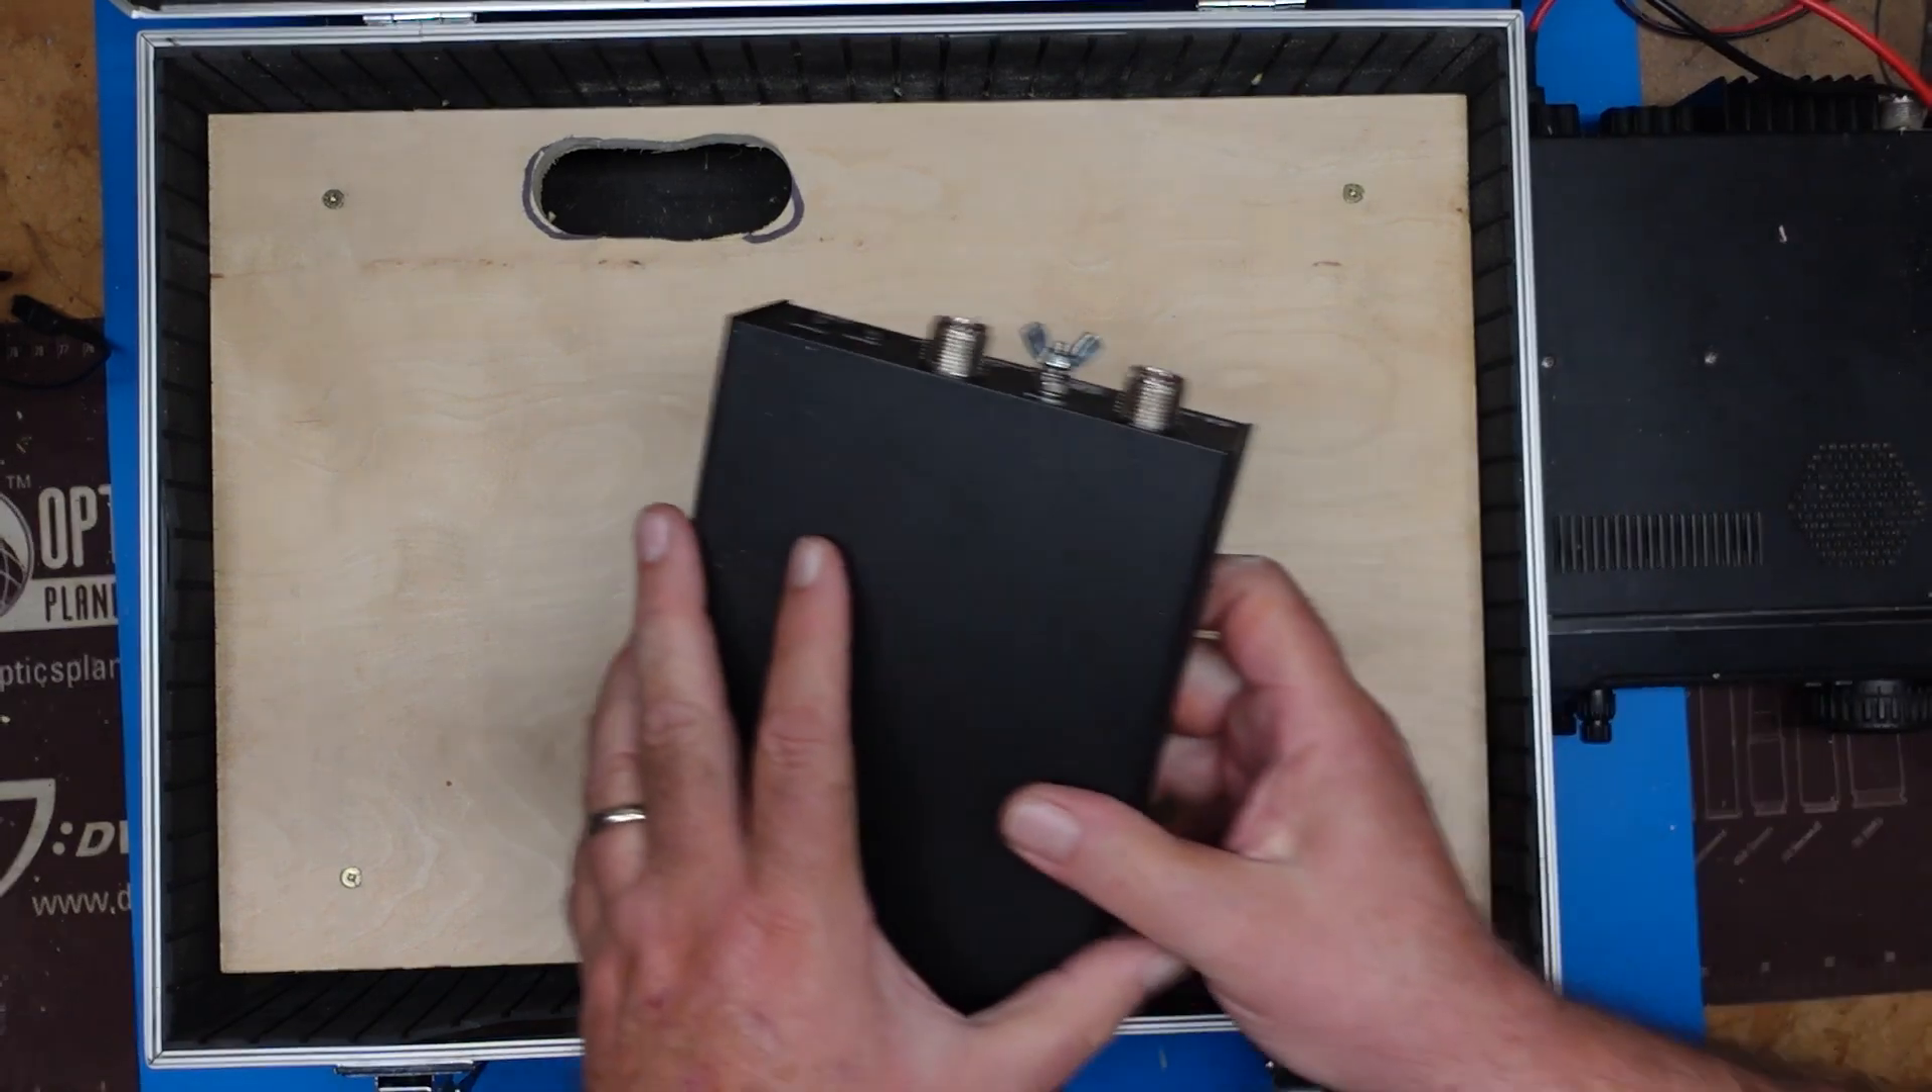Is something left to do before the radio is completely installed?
Yes.